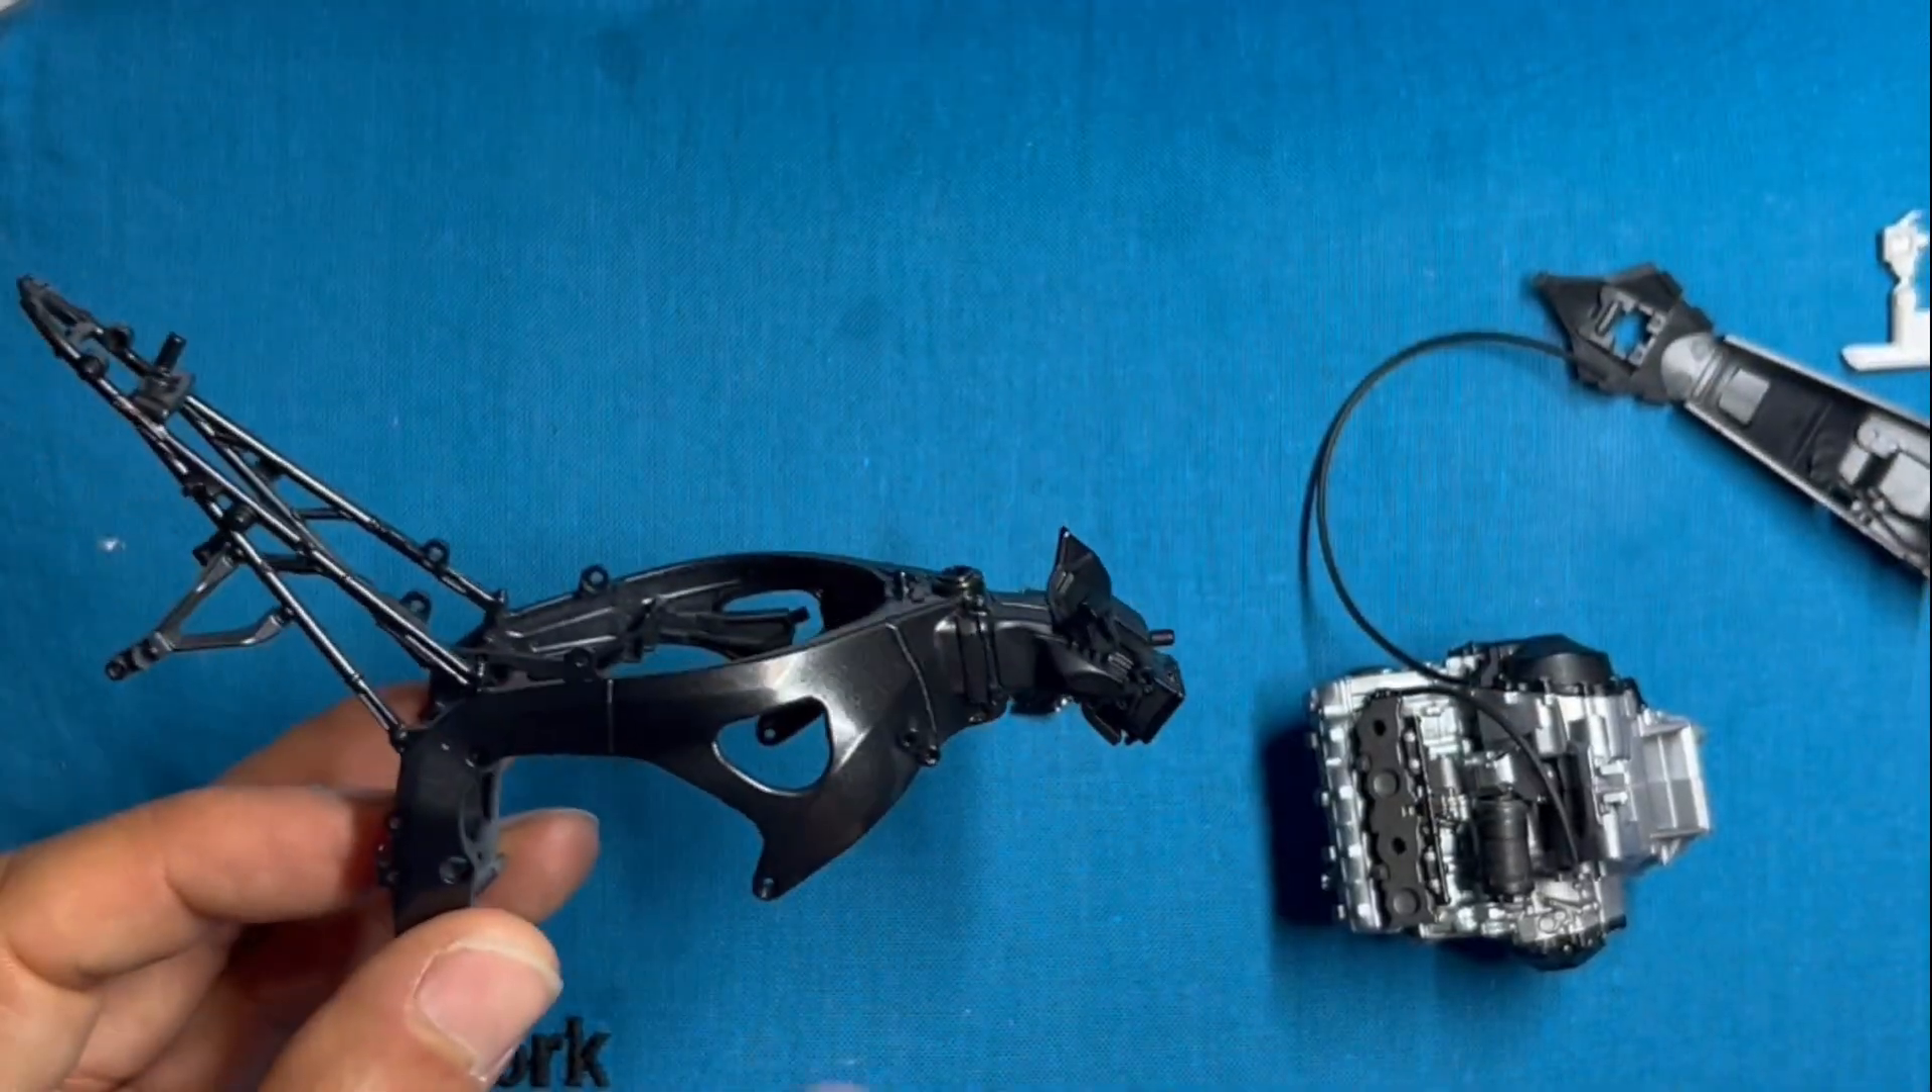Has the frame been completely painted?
Yes.